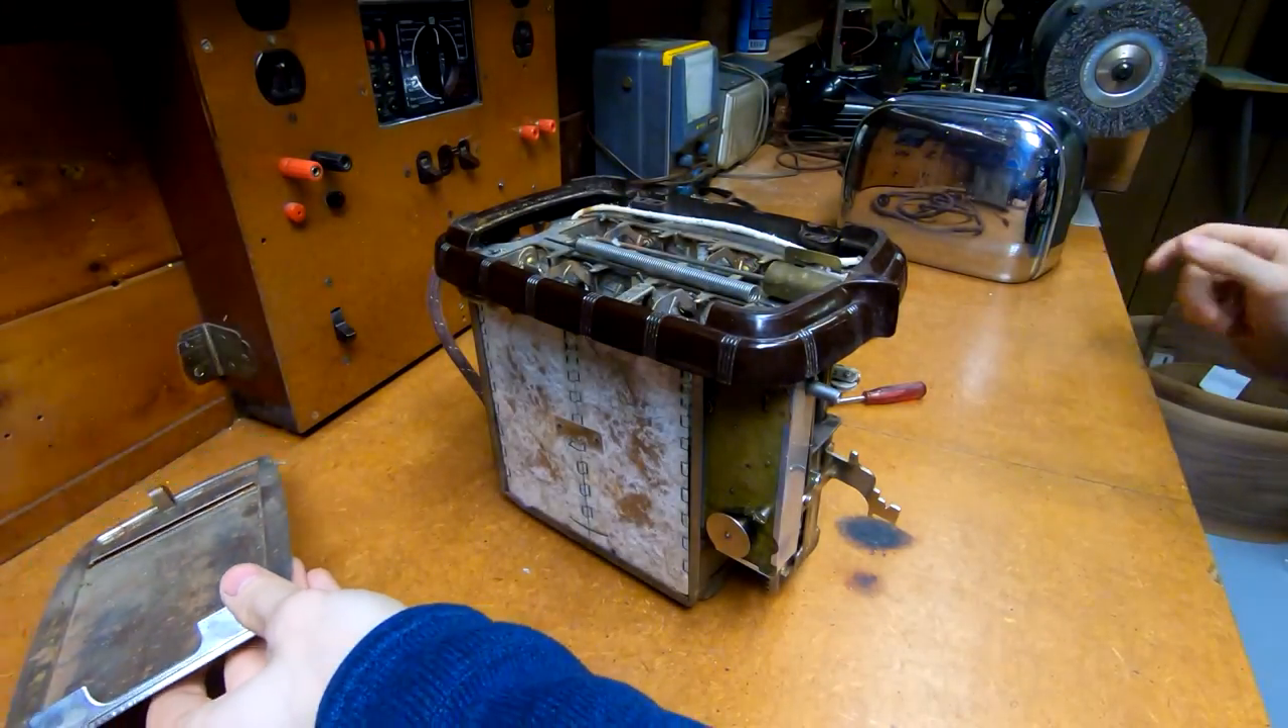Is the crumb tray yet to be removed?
No.